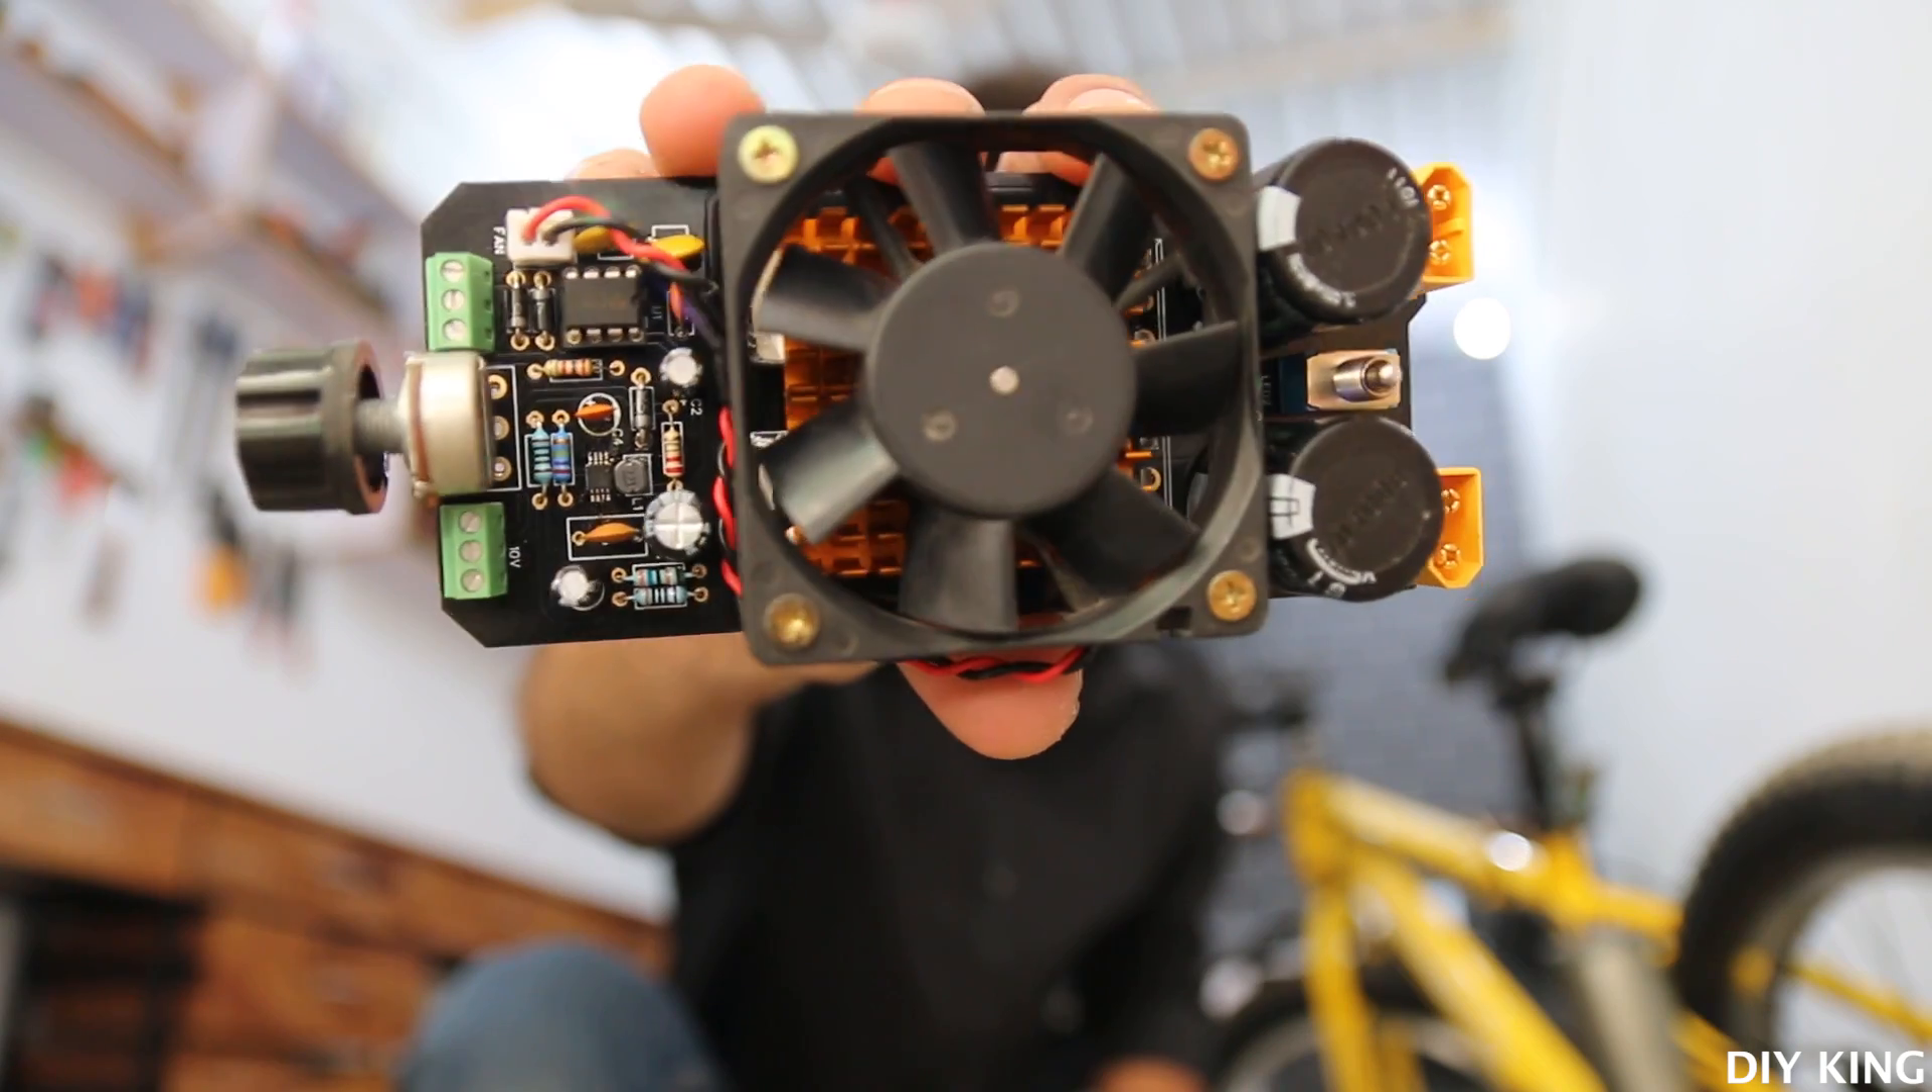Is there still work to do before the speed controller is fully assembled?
No.